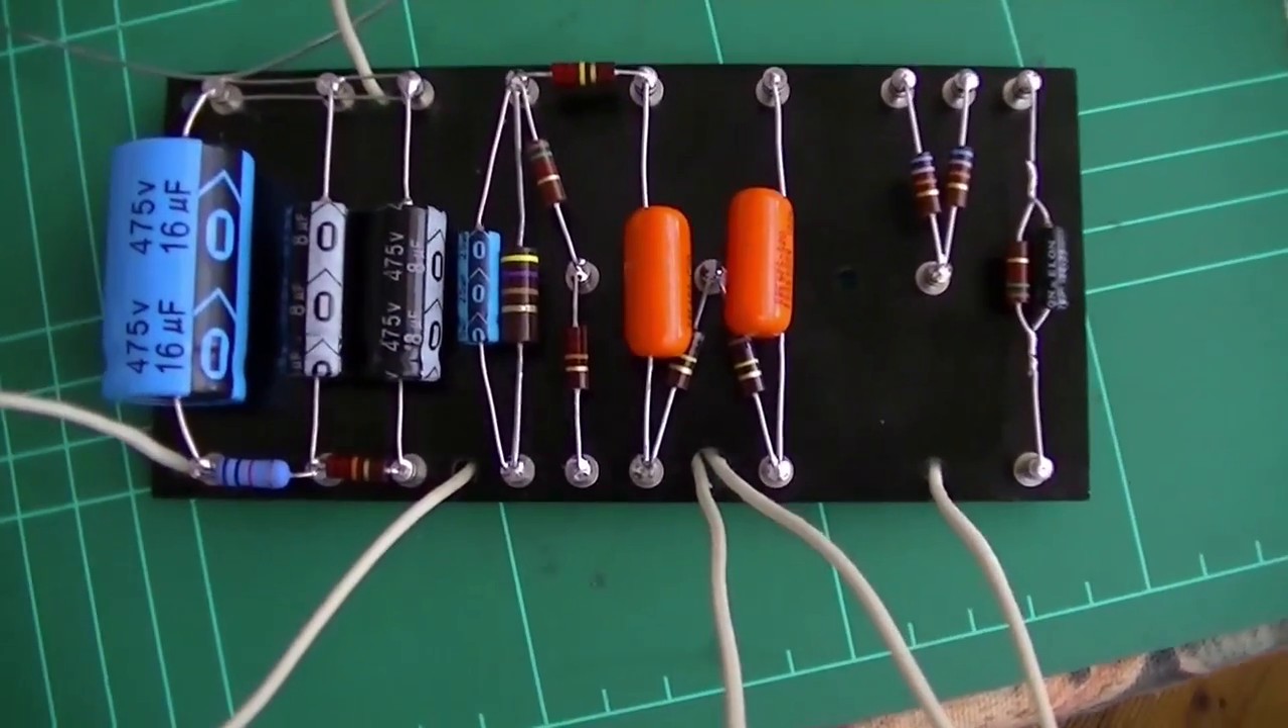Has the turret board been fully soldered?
Yes.